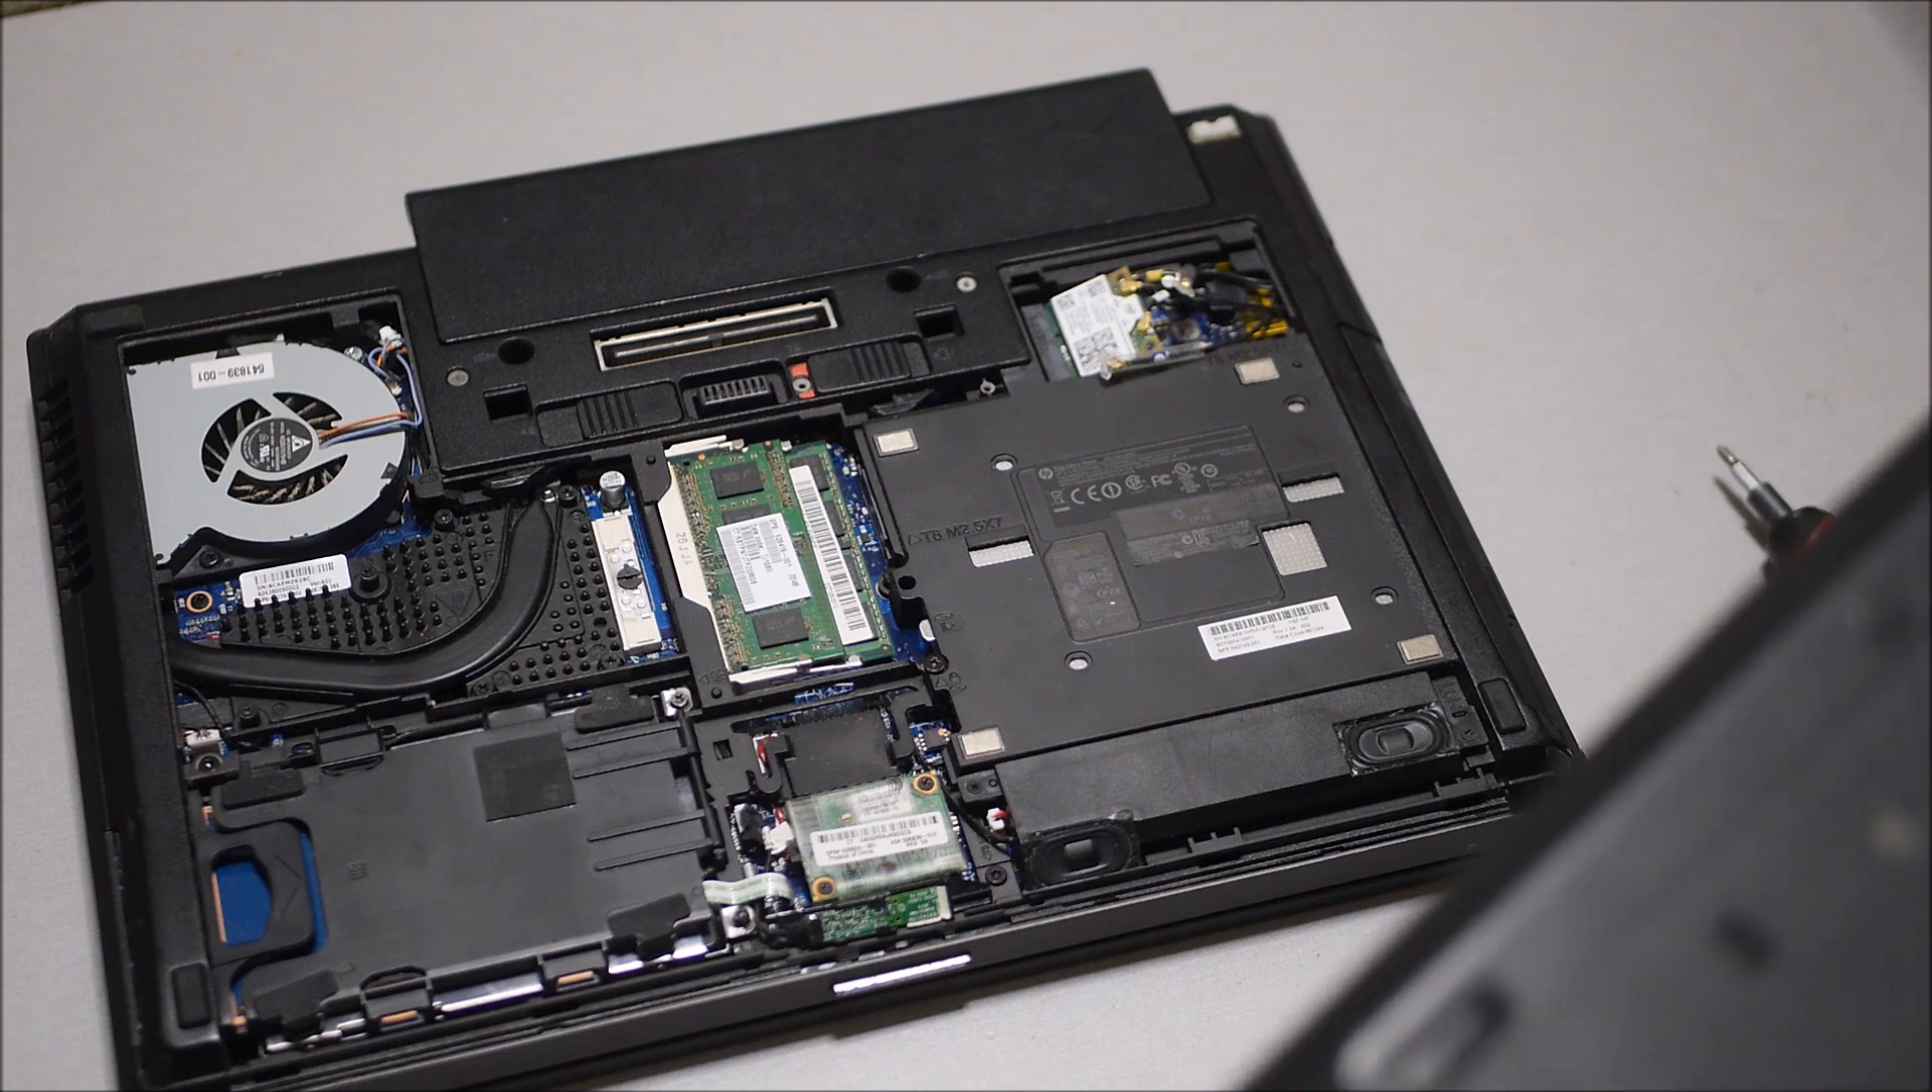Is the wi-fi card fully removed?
No.